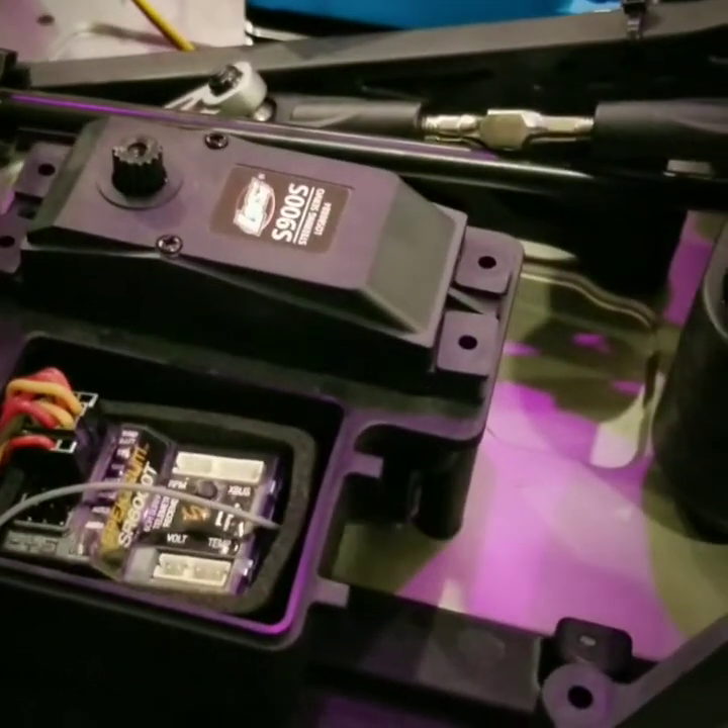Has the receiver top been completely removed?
Yes.